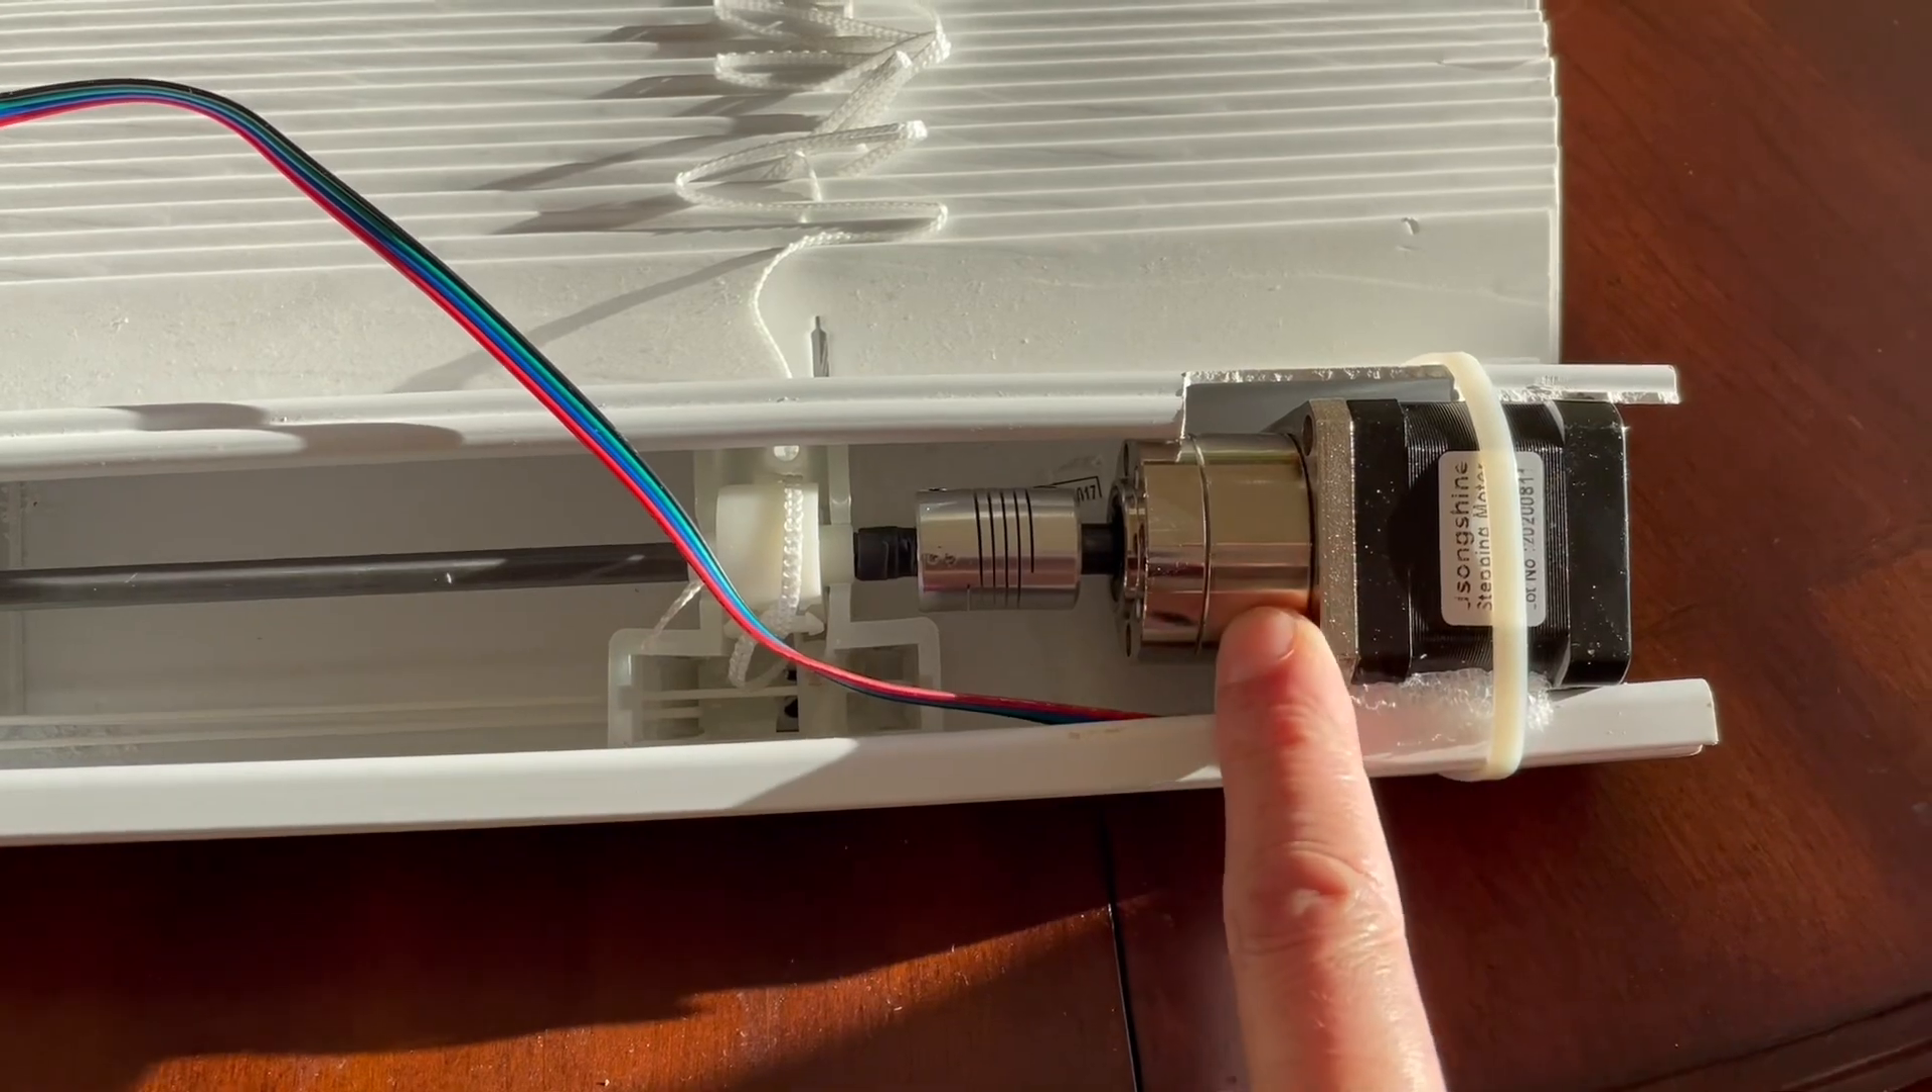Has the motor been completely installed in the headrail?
Yes.